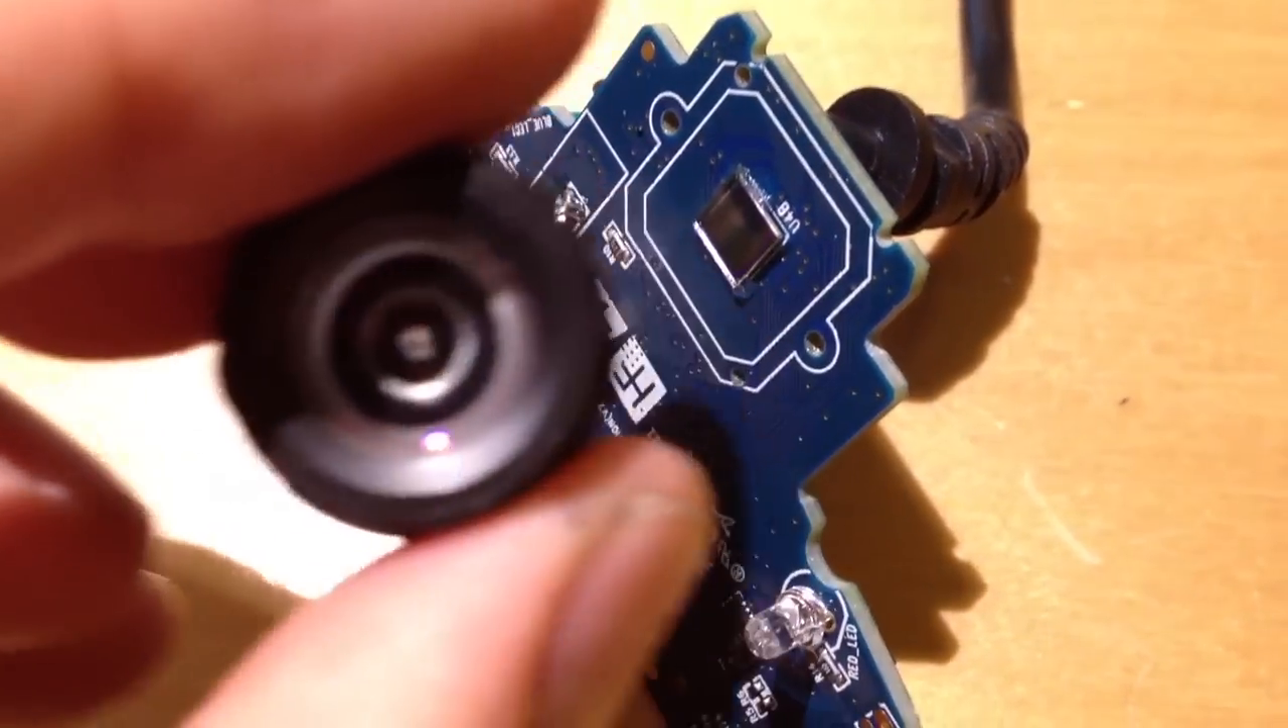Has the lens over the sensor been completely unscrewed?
Yes.